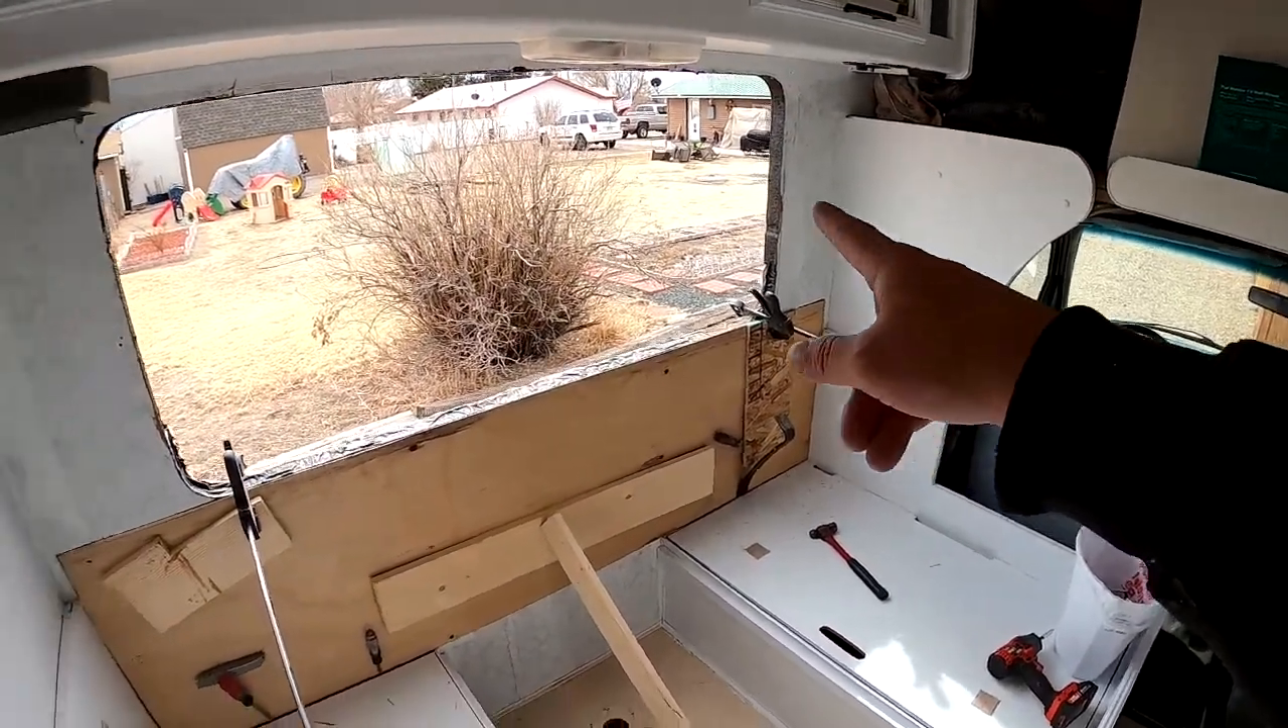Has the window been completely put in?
No.